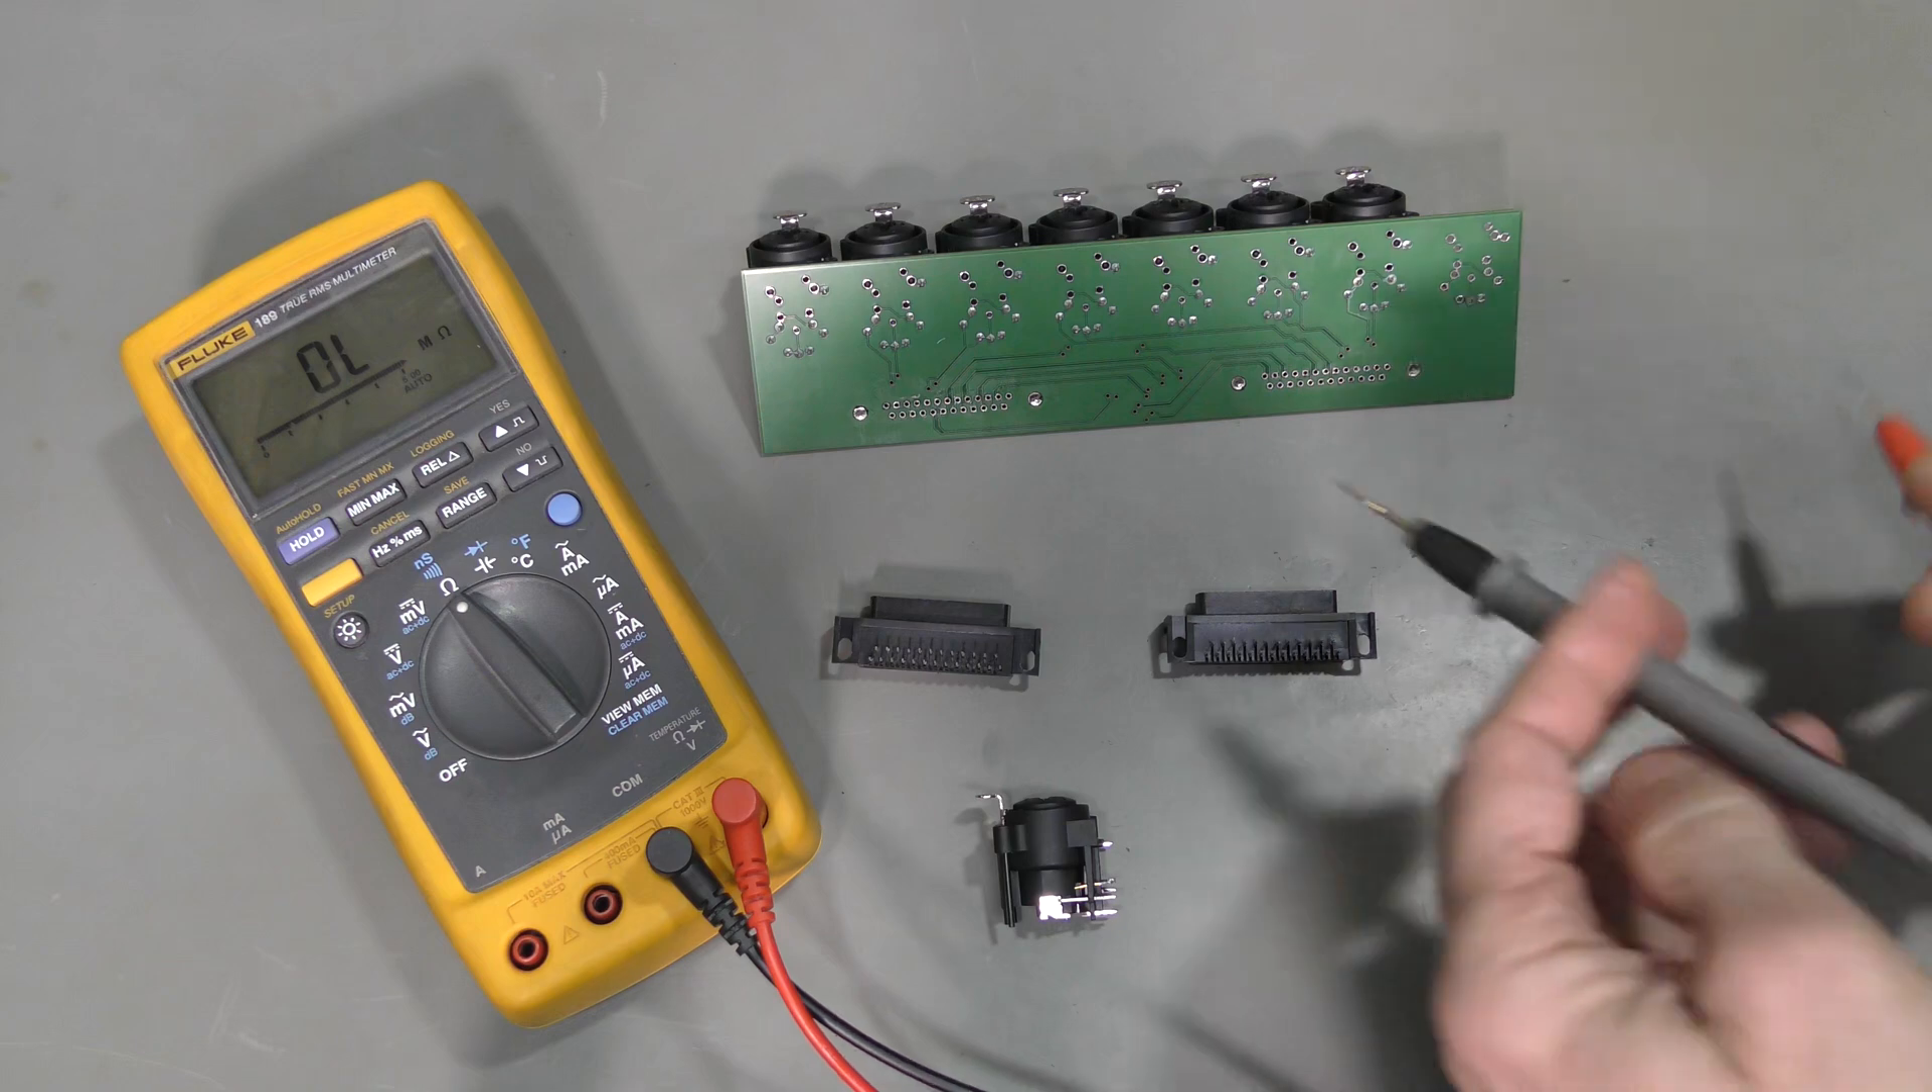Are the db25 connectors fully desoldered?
Yes.